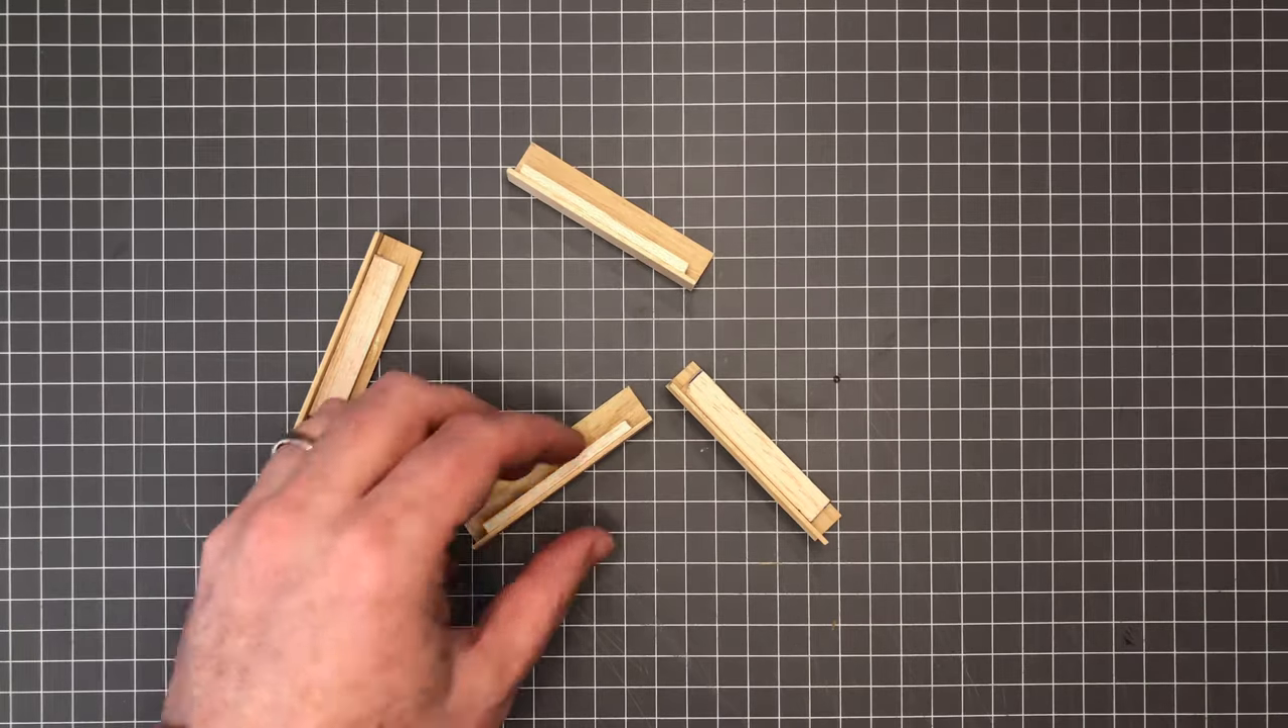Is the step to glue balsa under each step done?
Yes.